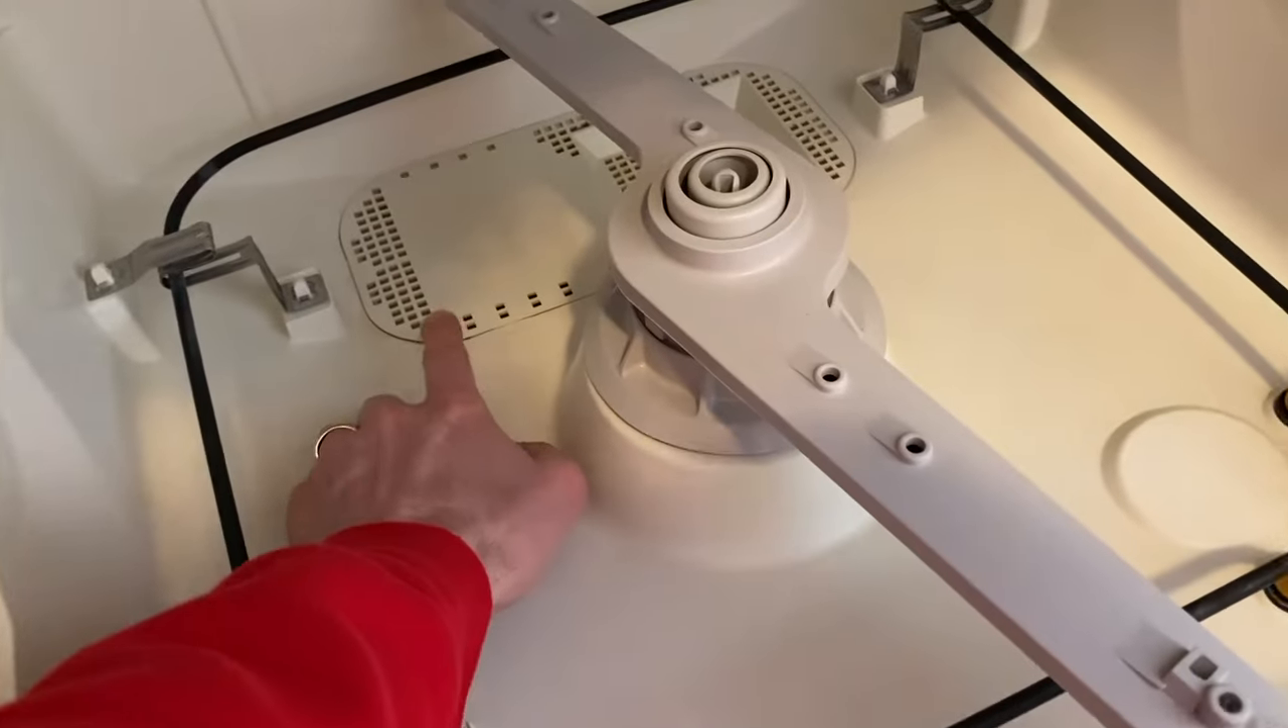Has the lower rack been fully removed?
Yes.